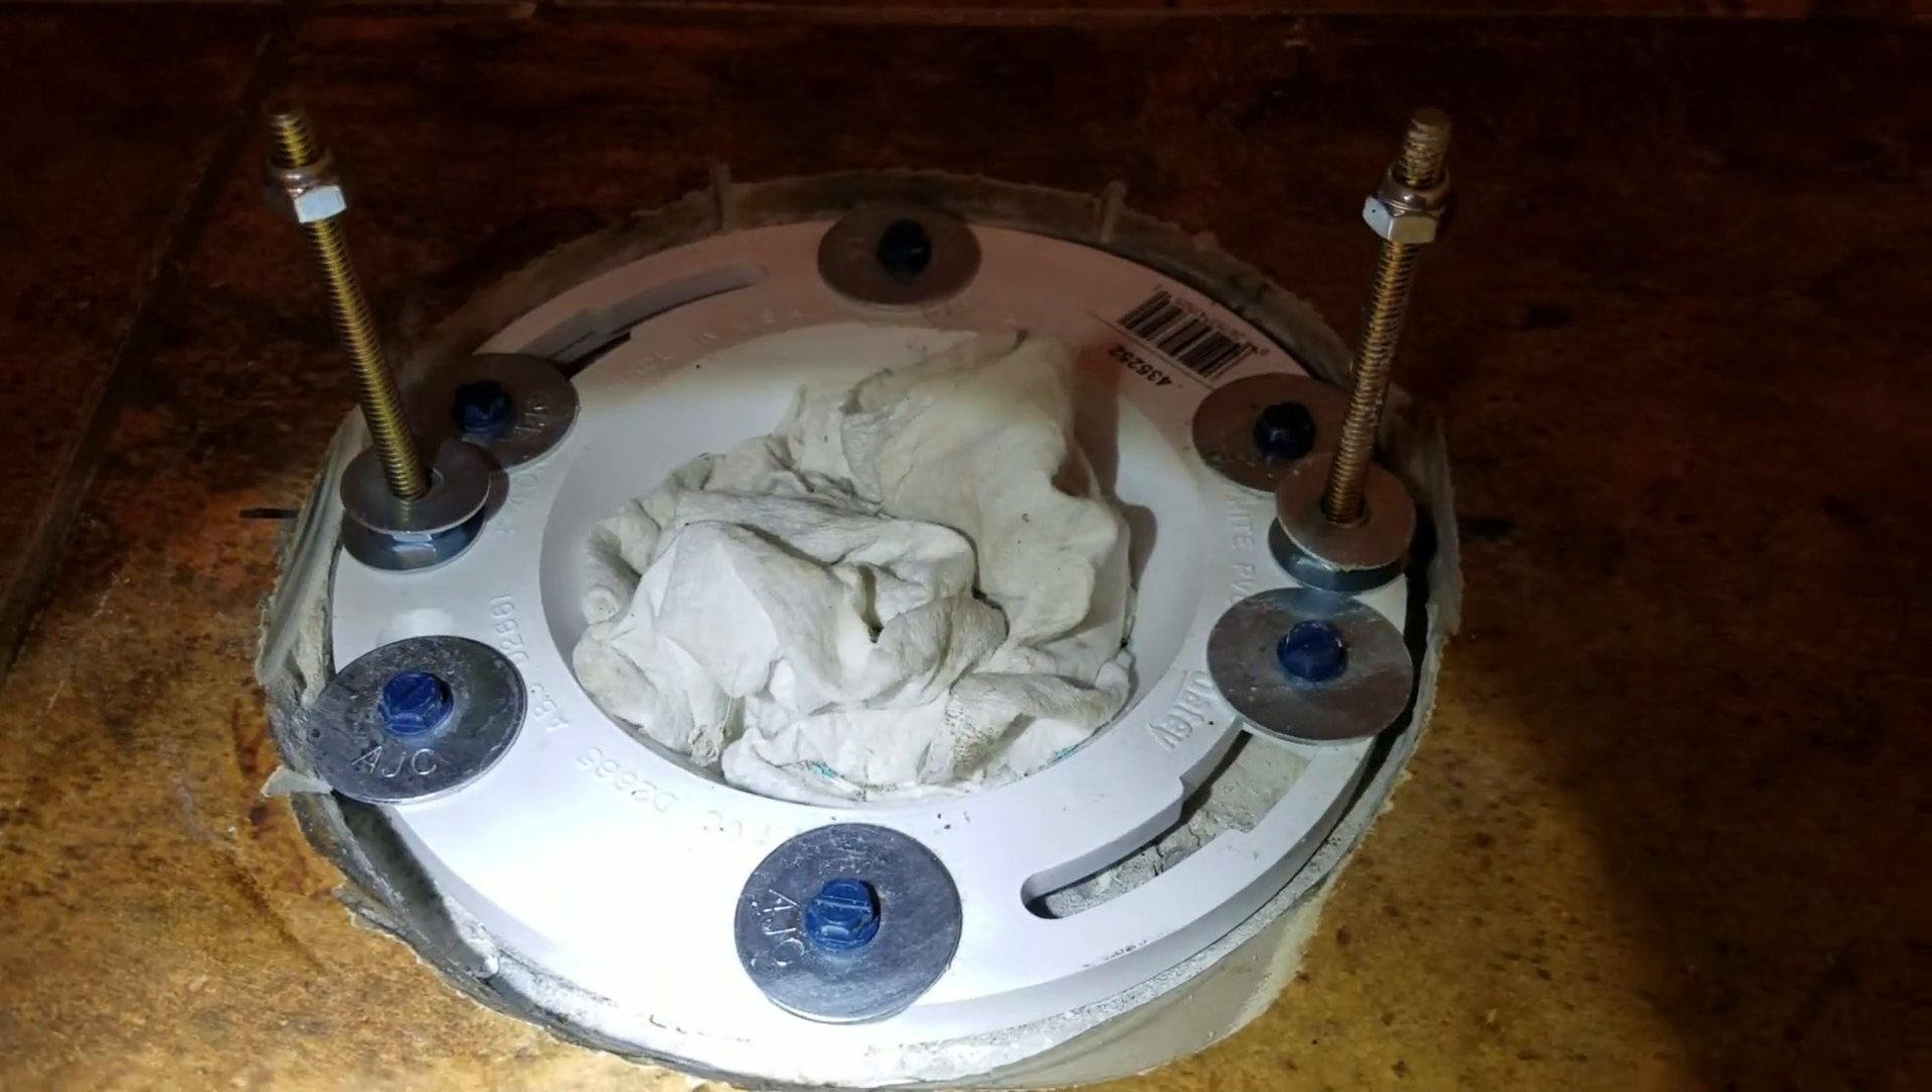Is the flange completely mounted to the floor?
Yes.